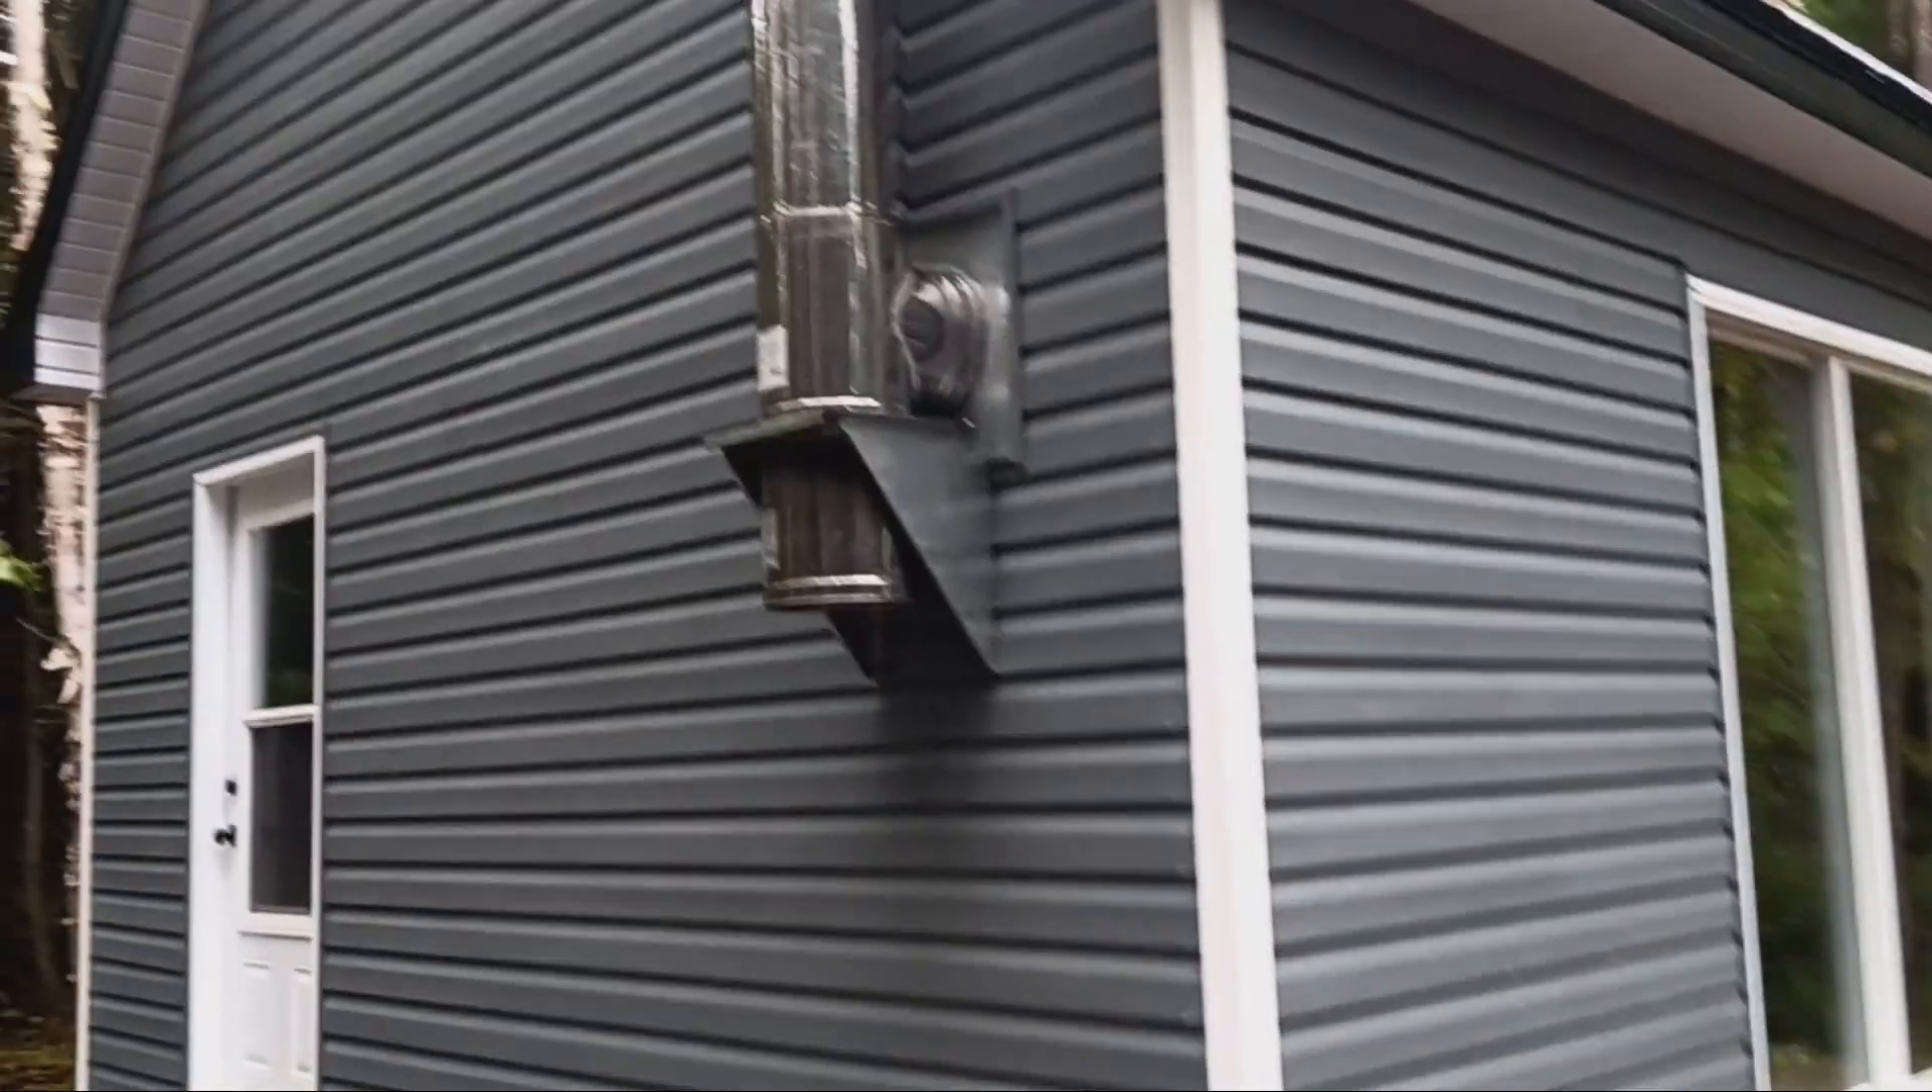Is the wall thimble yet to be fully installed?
No.